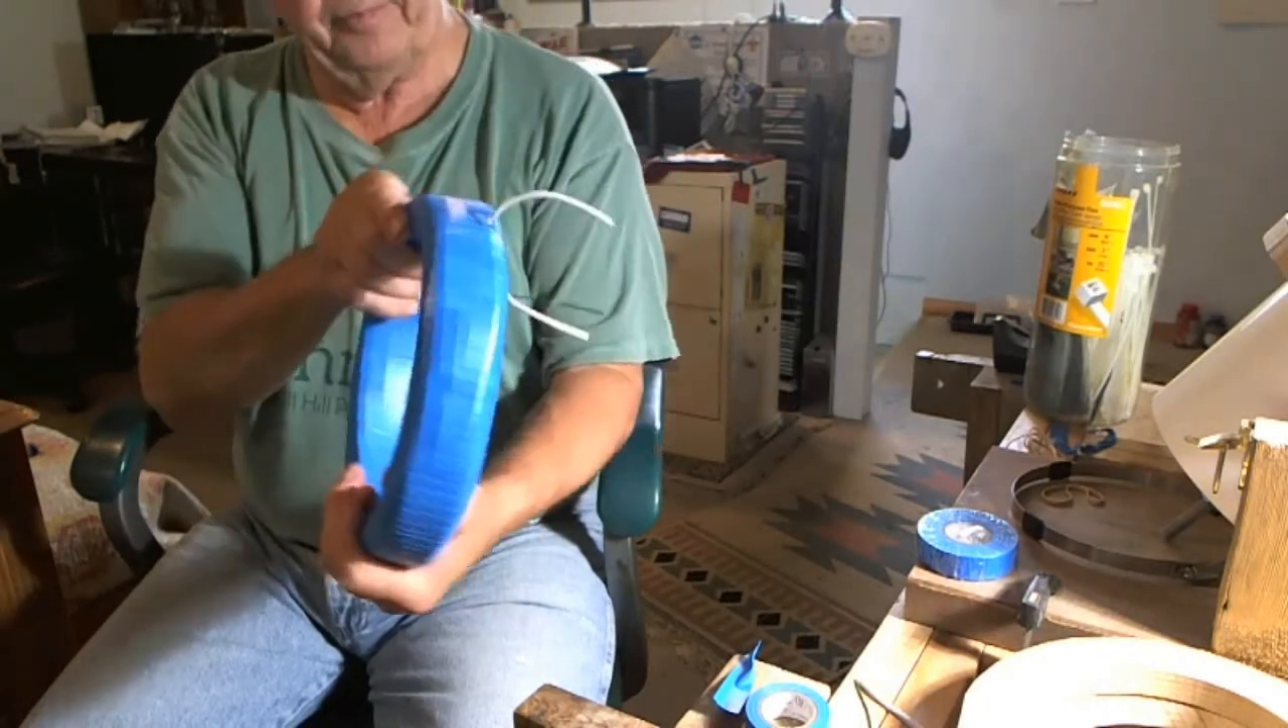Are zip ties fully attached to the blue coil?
No.